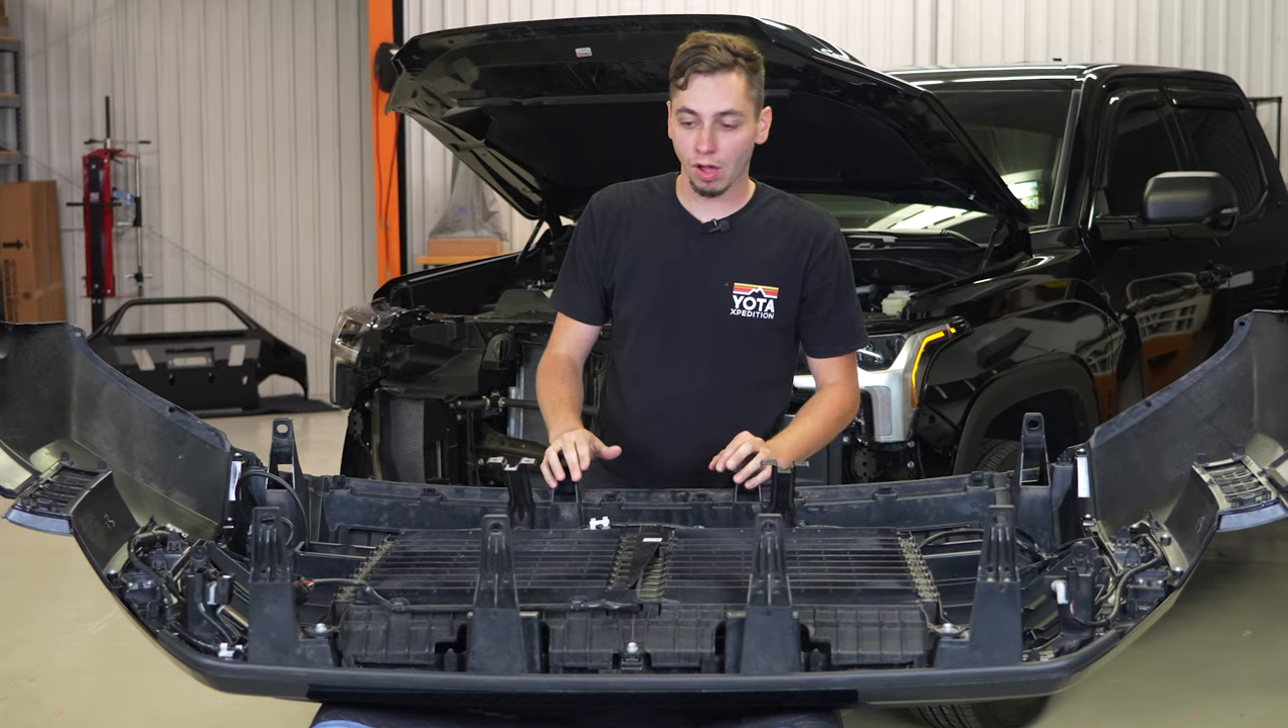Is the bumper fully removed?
Yes.